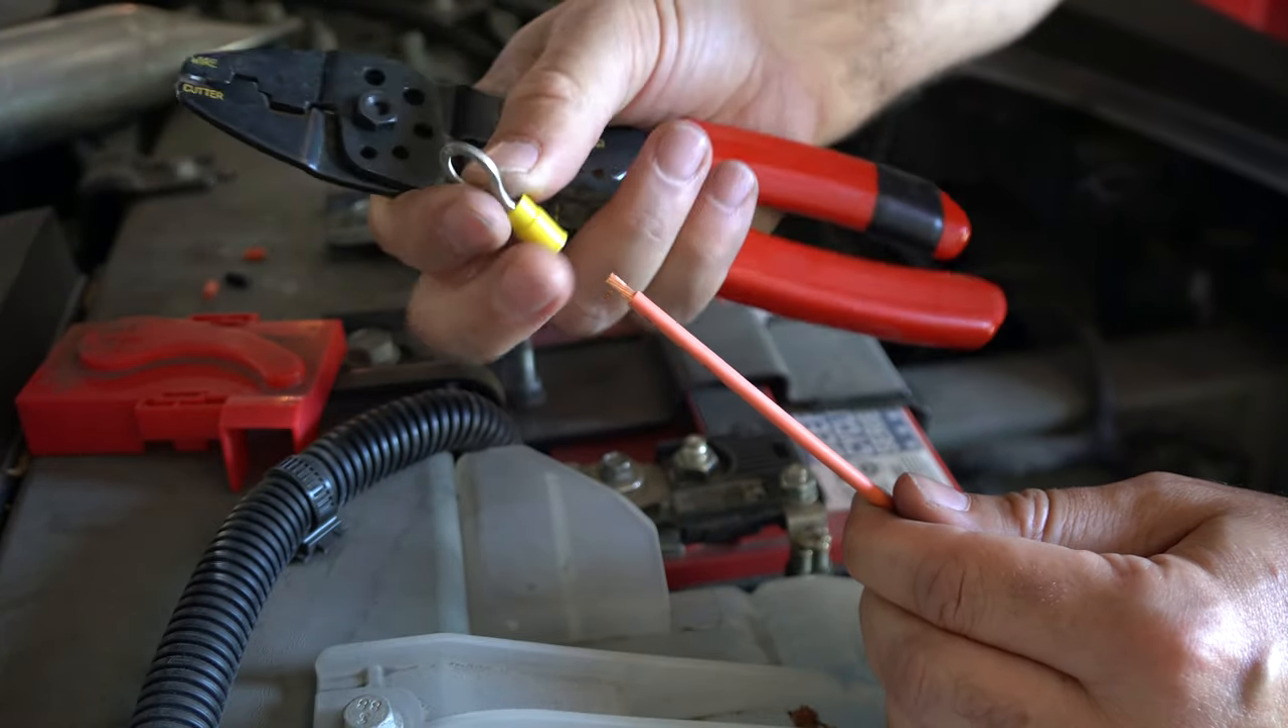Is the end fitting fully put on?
No.